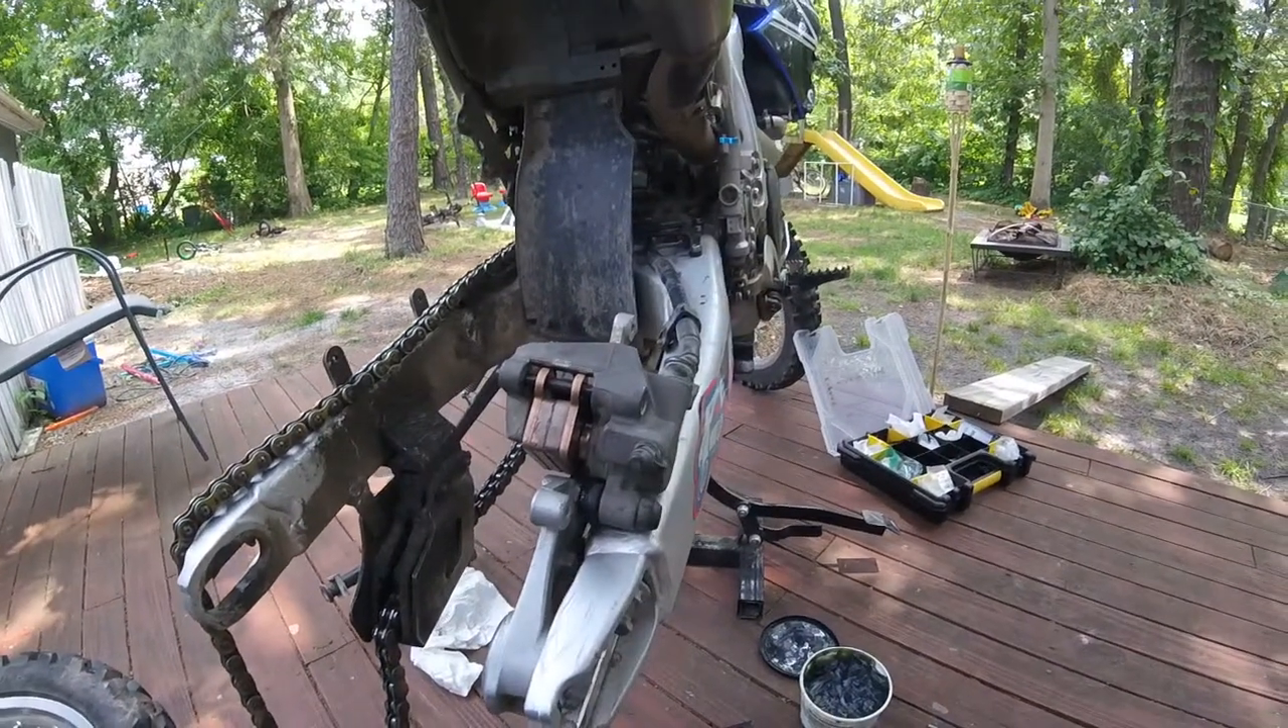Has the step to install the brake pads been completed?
Yes.